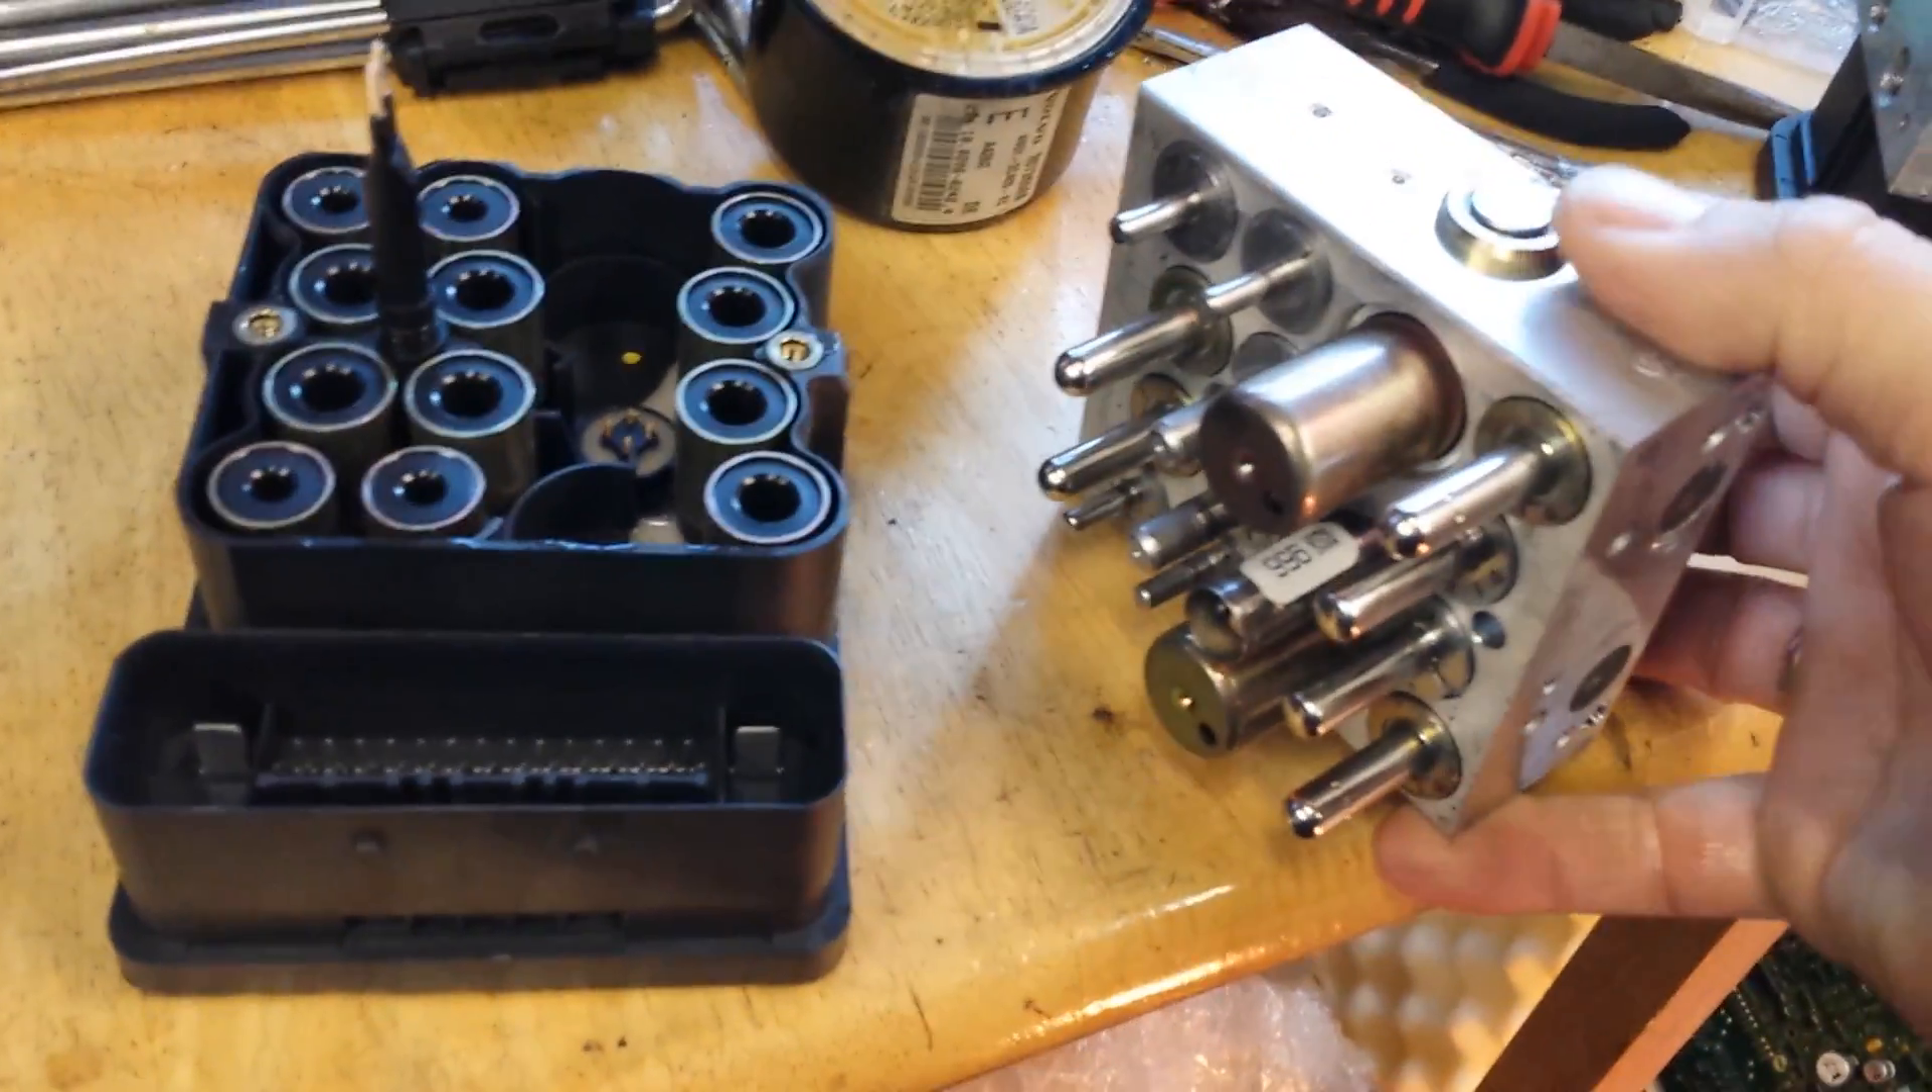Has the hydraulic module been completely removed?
Yes.